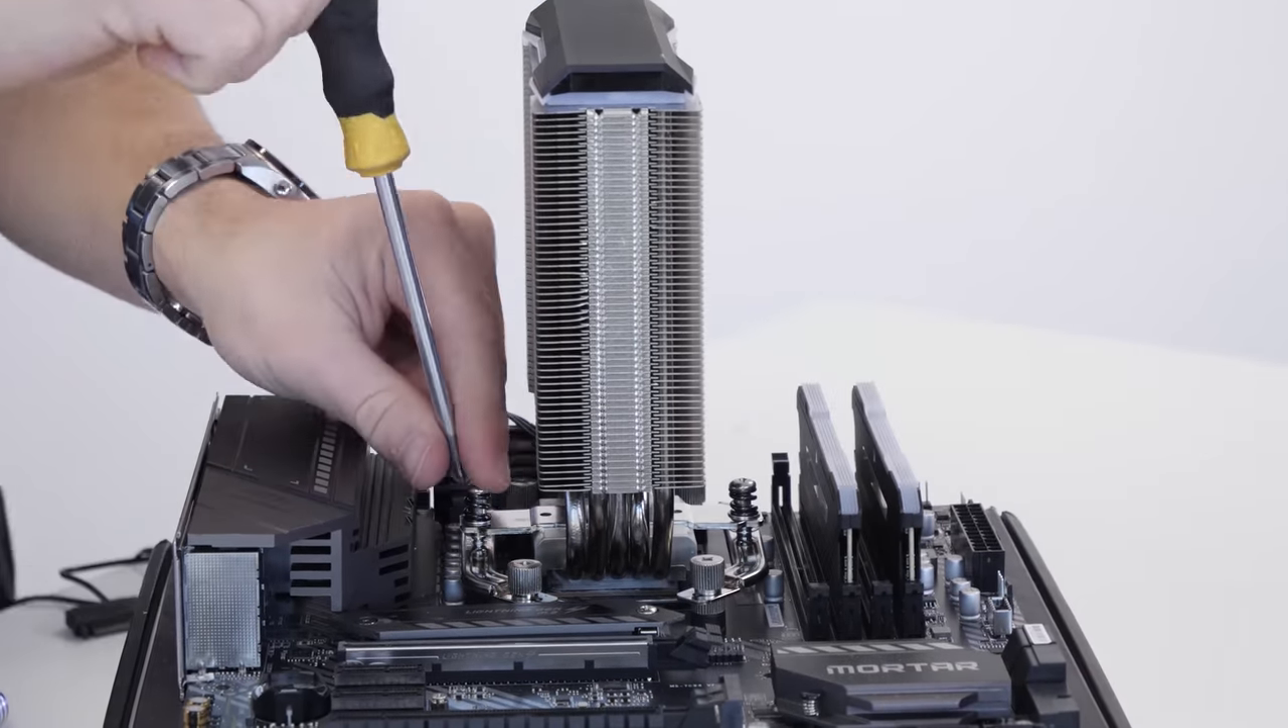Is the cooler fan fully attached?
No.